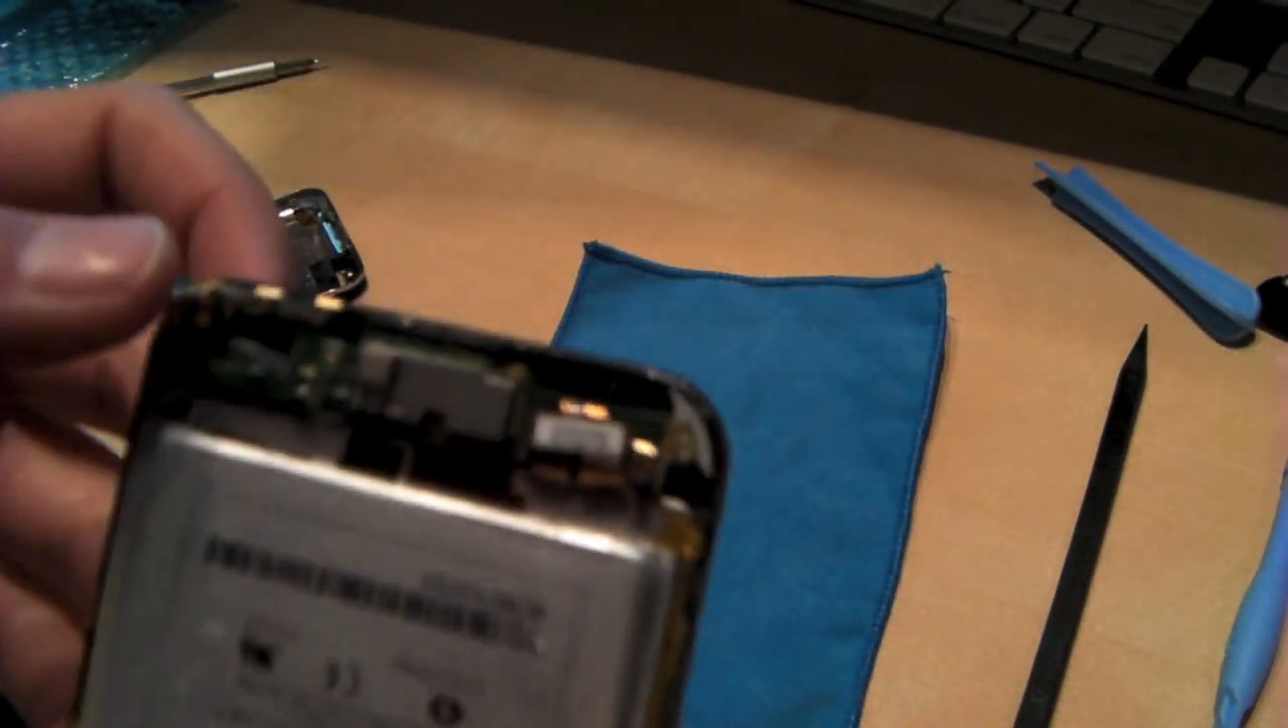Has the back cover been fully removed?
Yes.